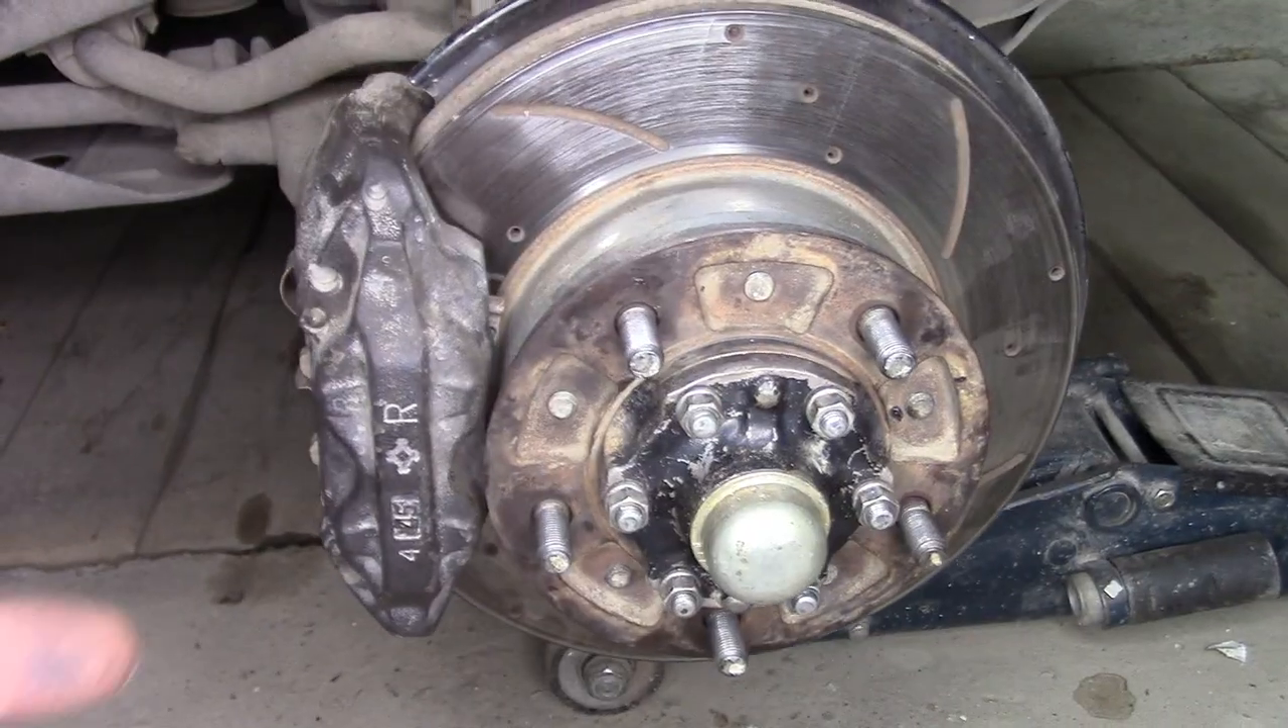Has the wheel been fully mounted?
No.